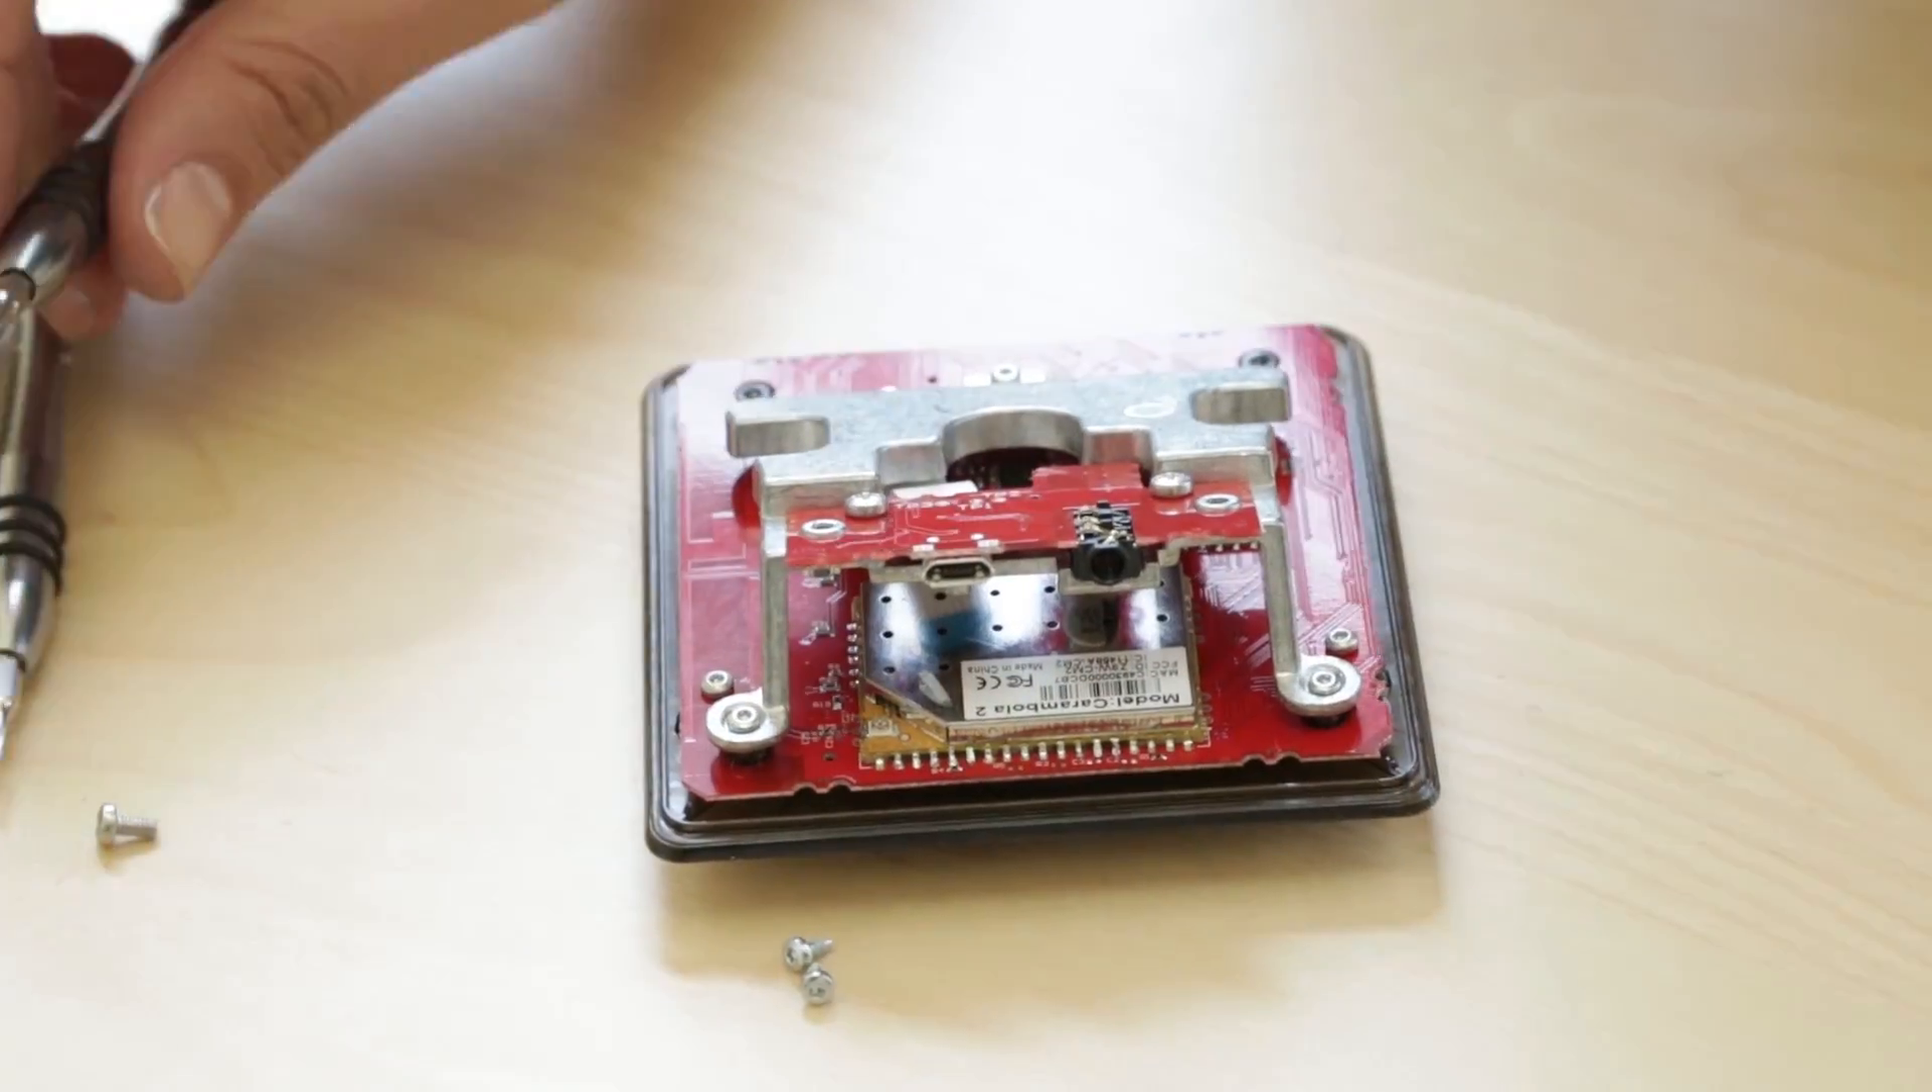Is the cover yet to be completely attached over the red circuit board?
Yes.